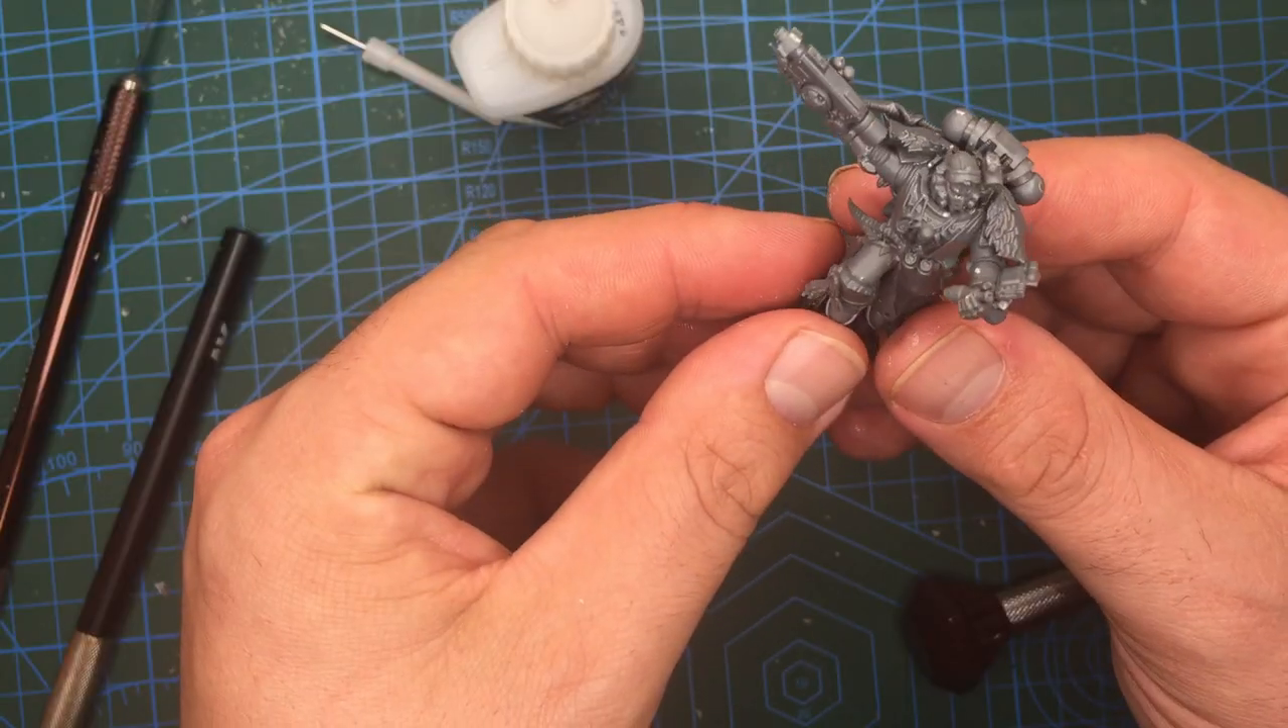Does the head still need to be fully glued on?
No.